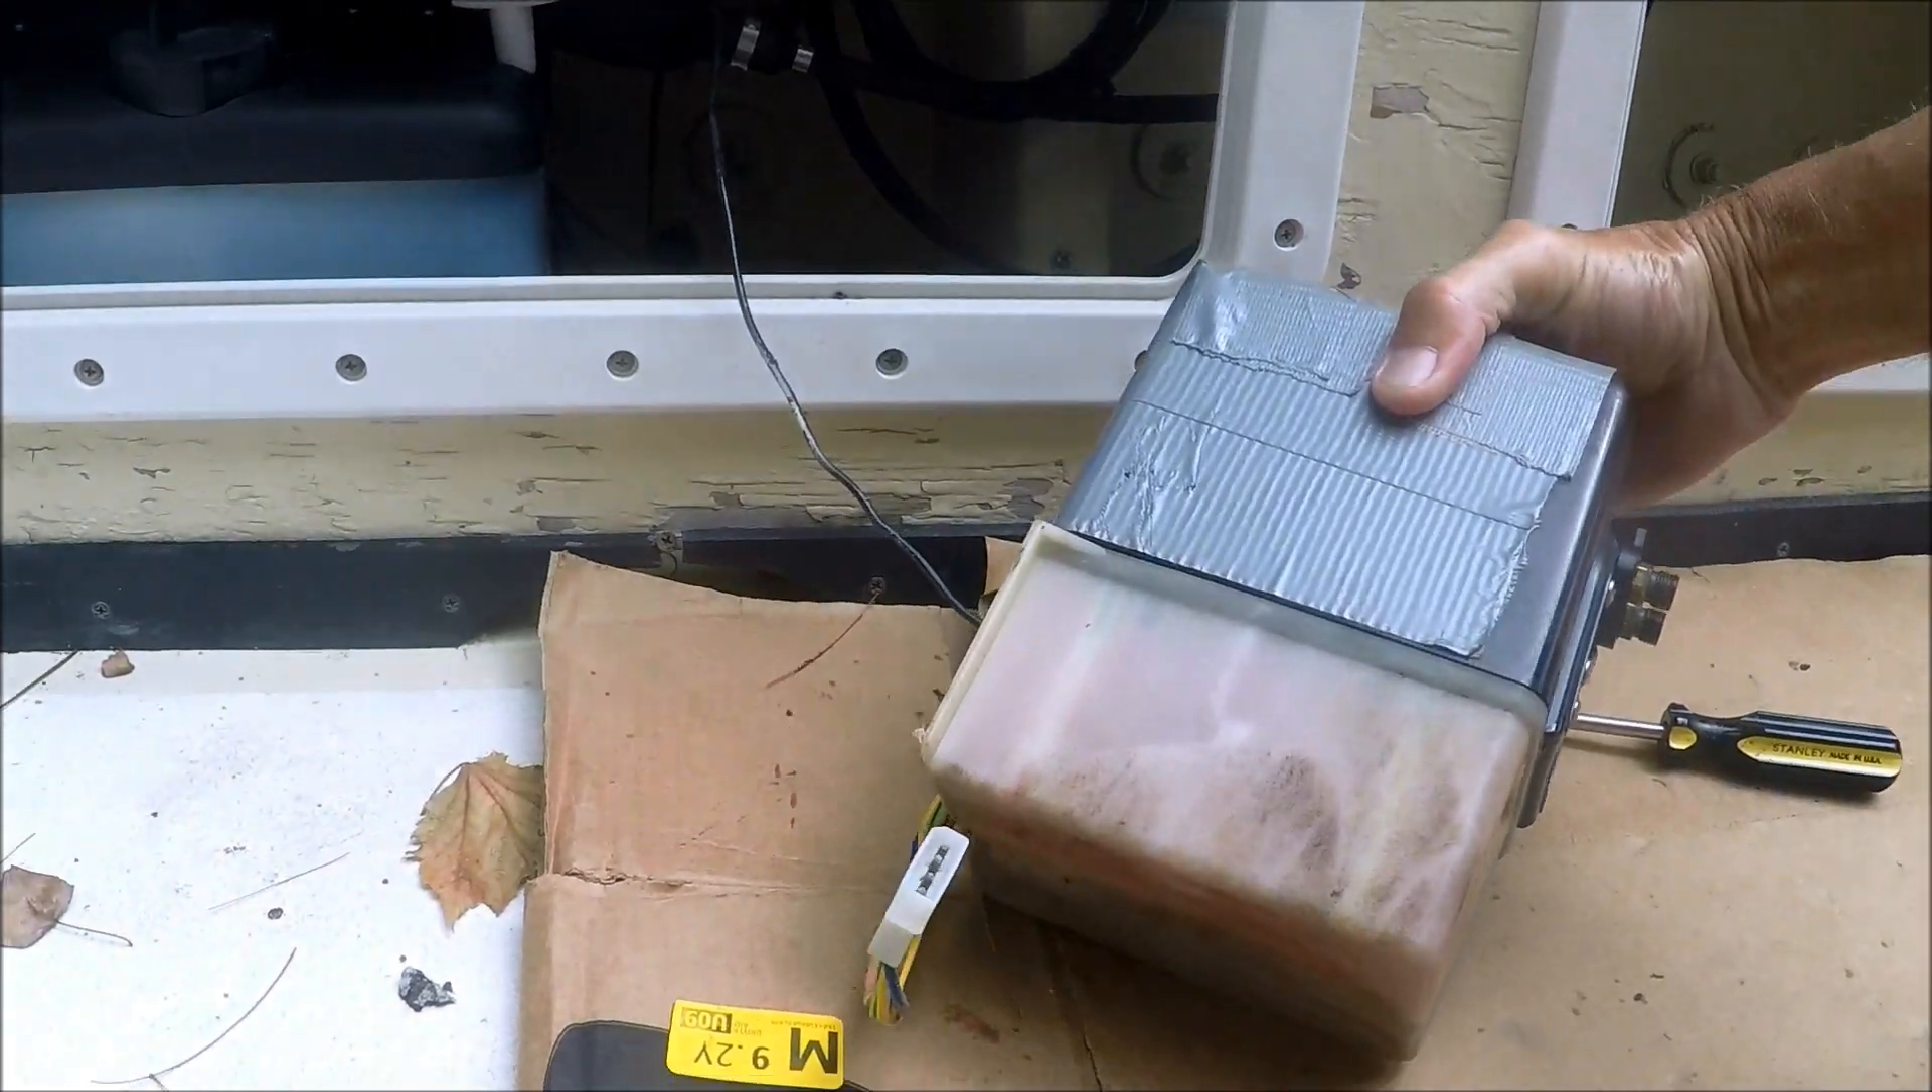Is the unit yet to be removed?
No.